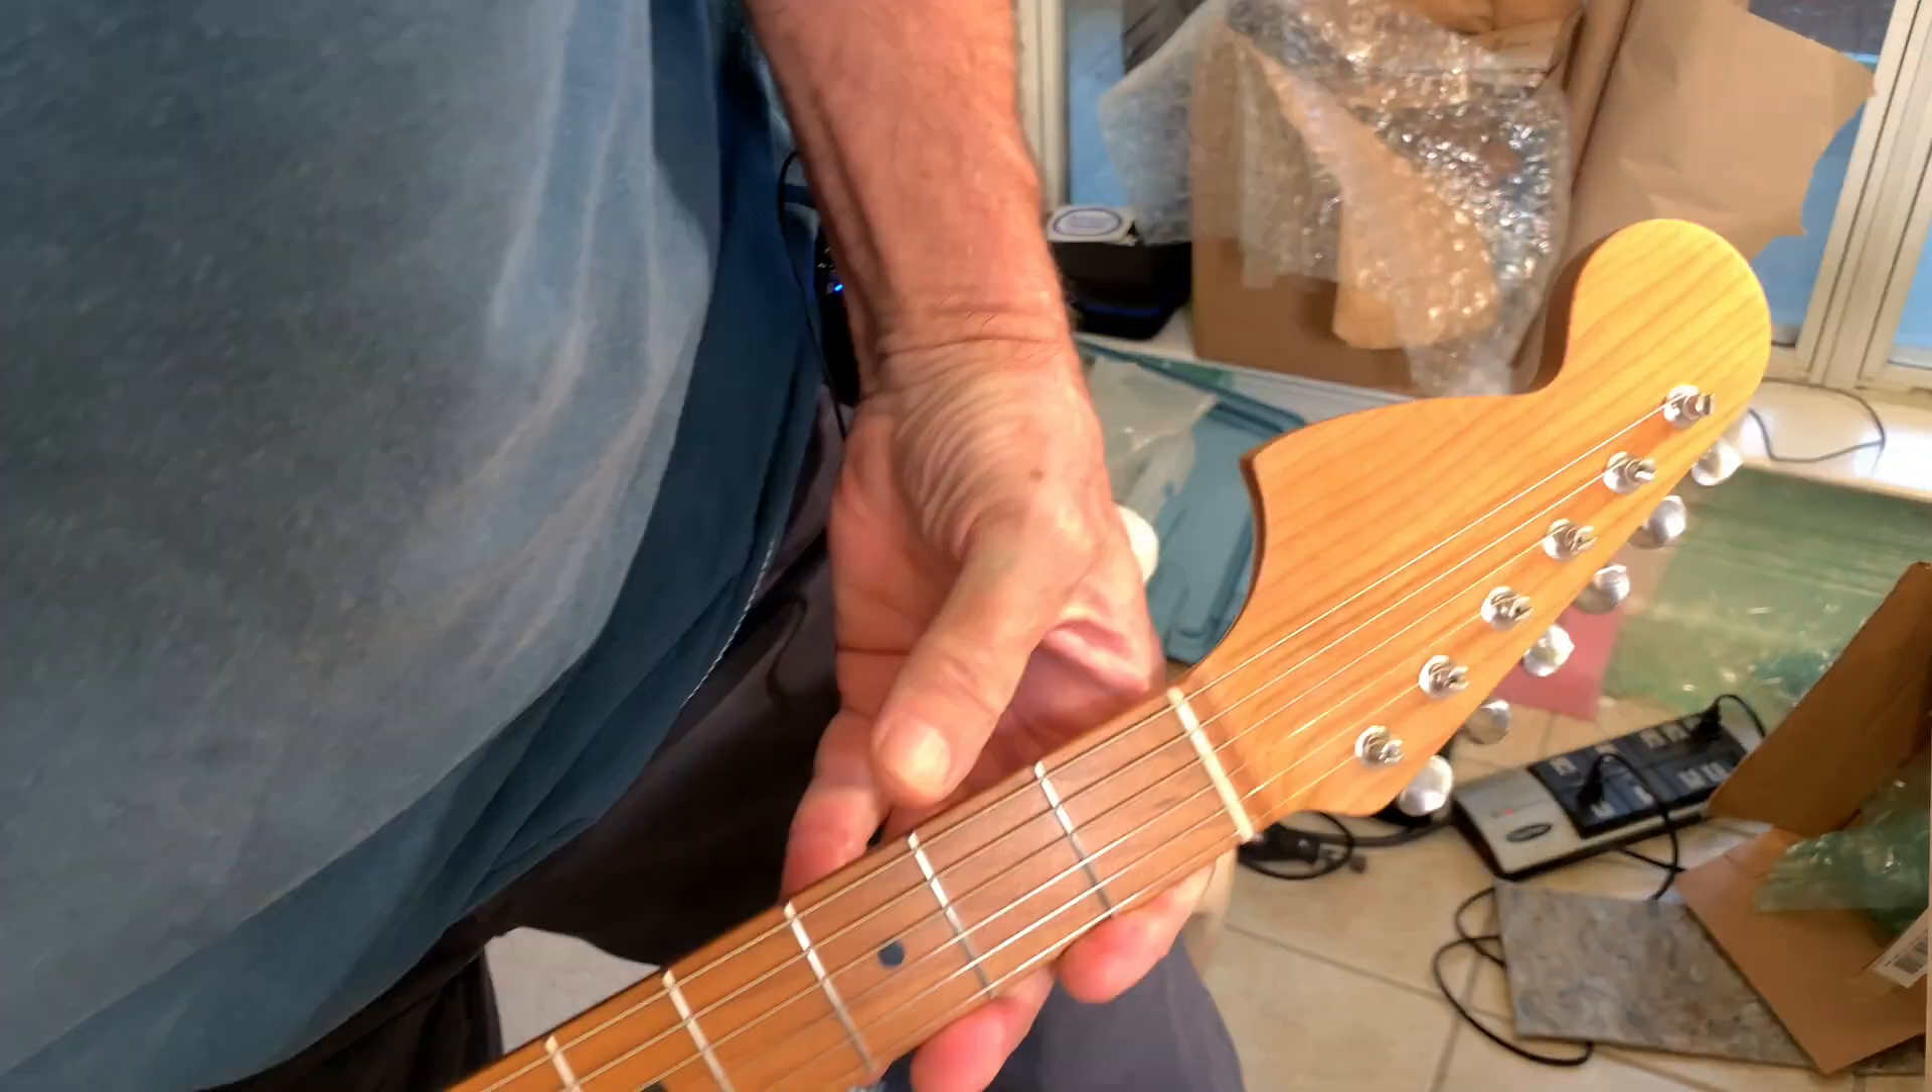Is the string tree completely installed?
No.